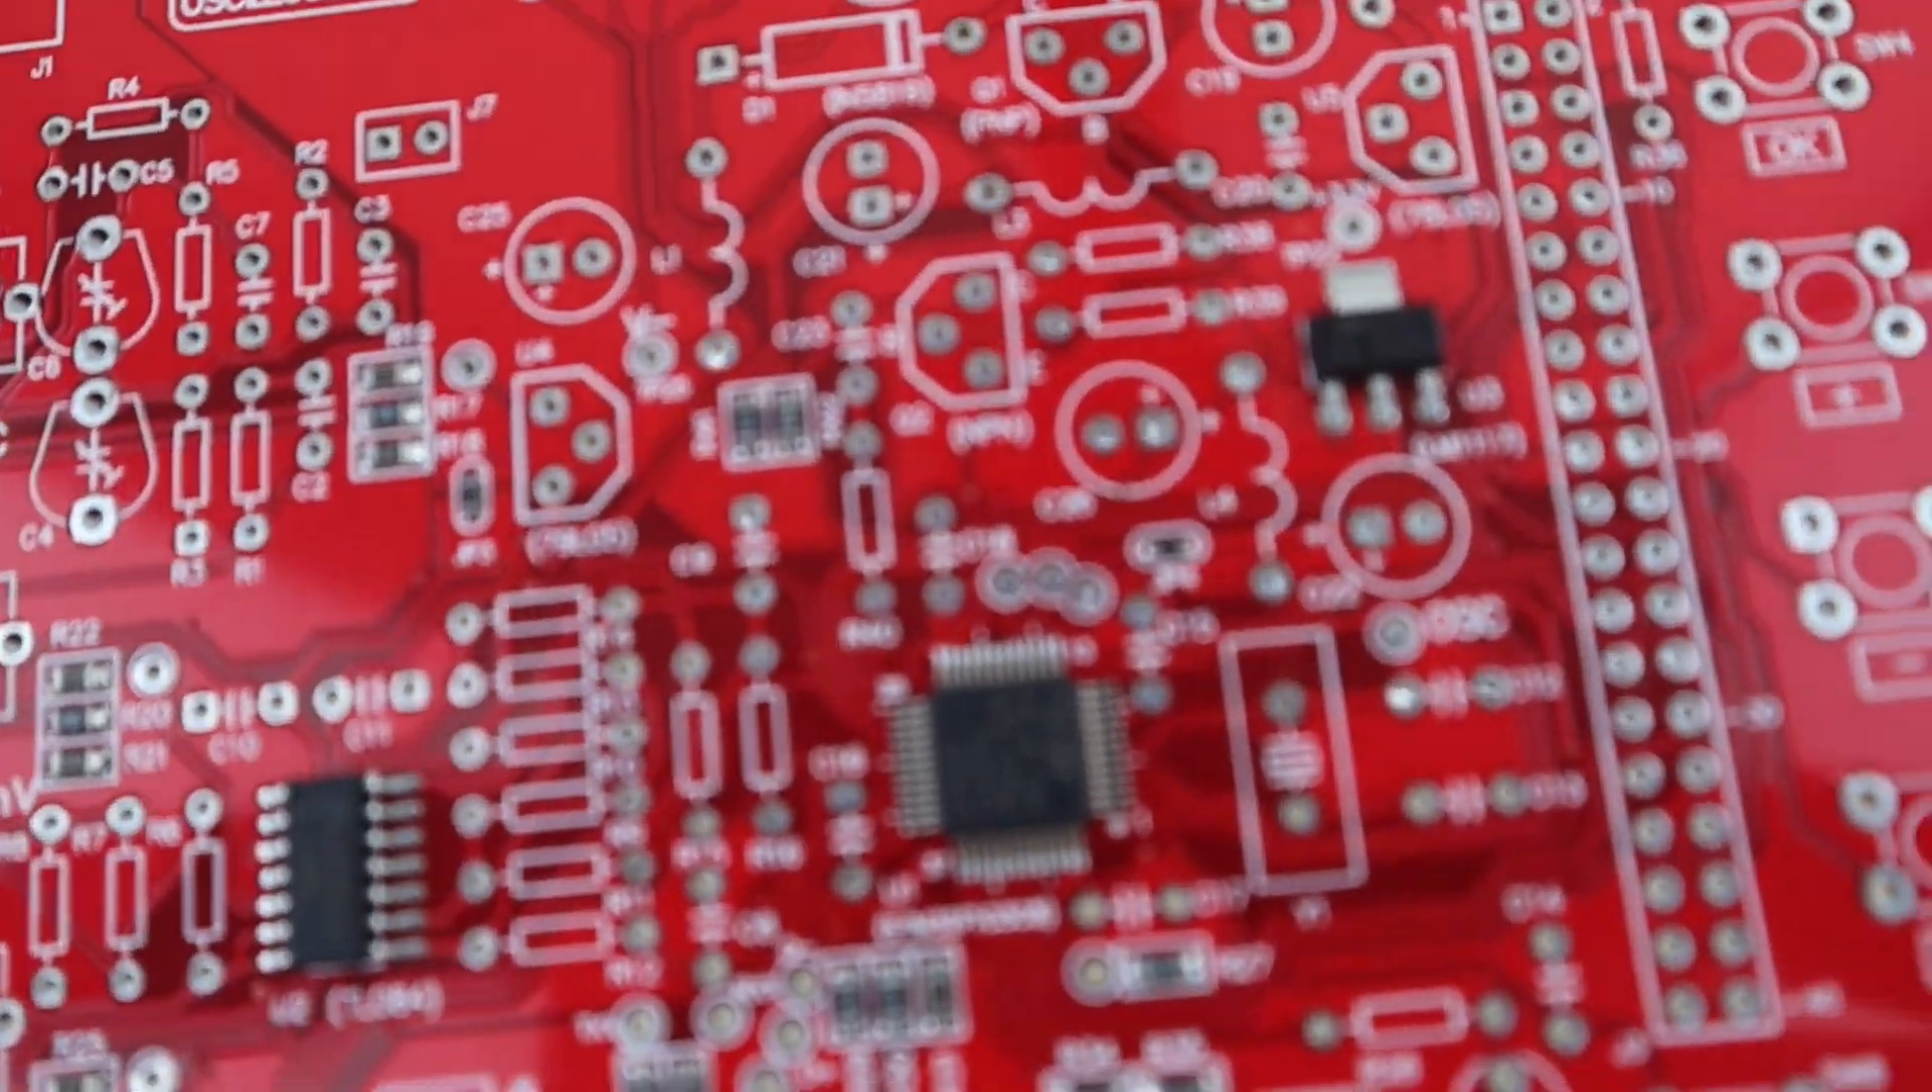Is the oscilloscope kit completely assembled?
No.